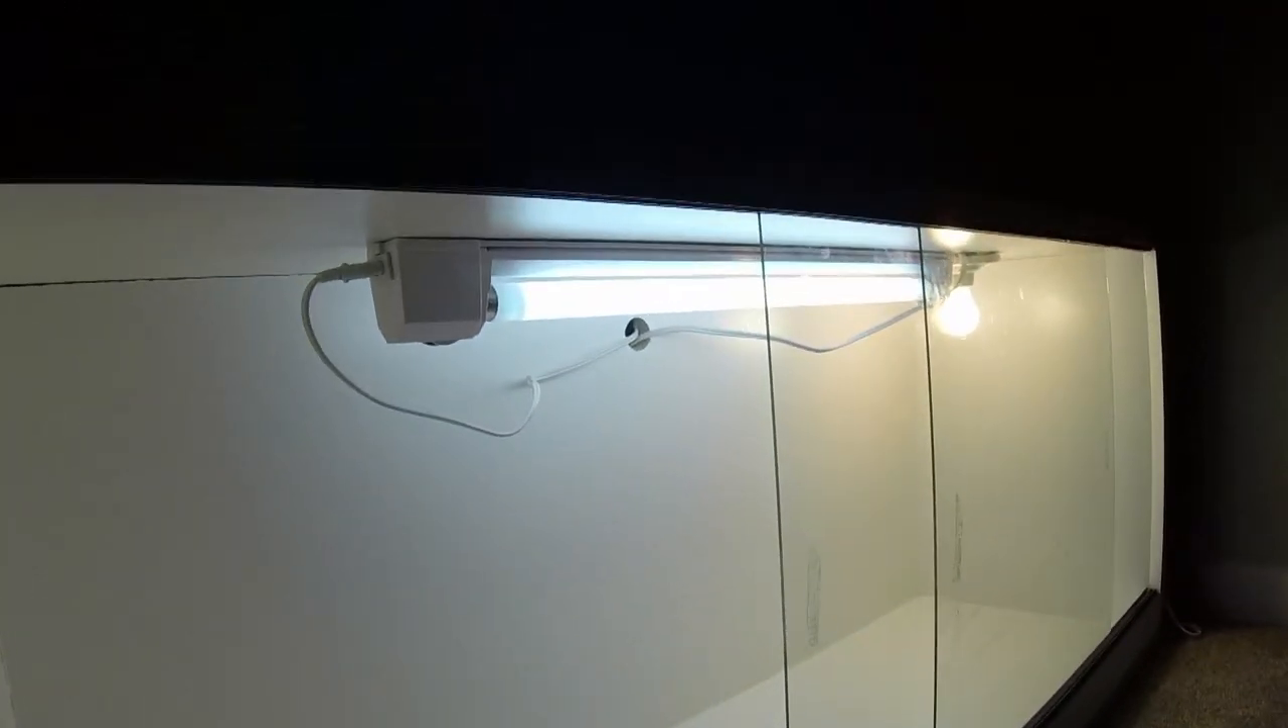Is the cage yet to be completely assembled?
No.